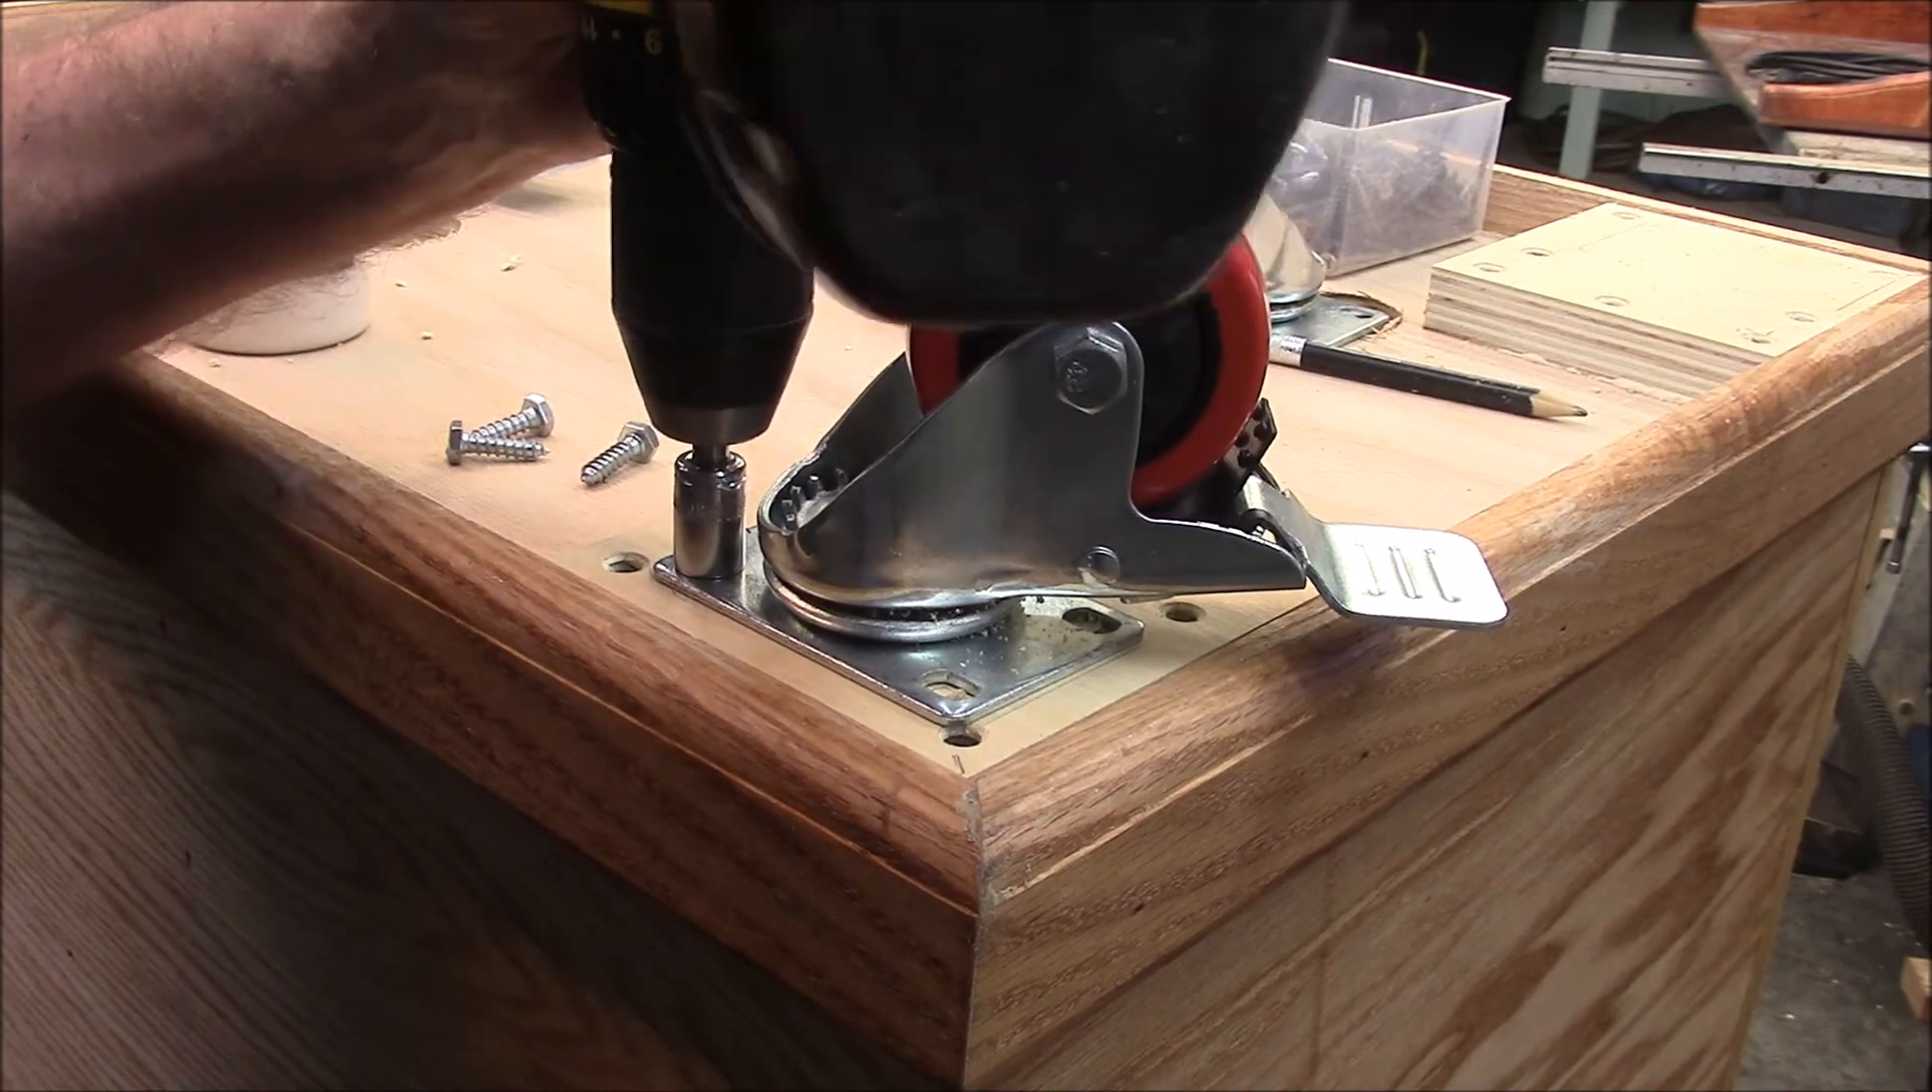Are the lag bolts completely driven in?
No.